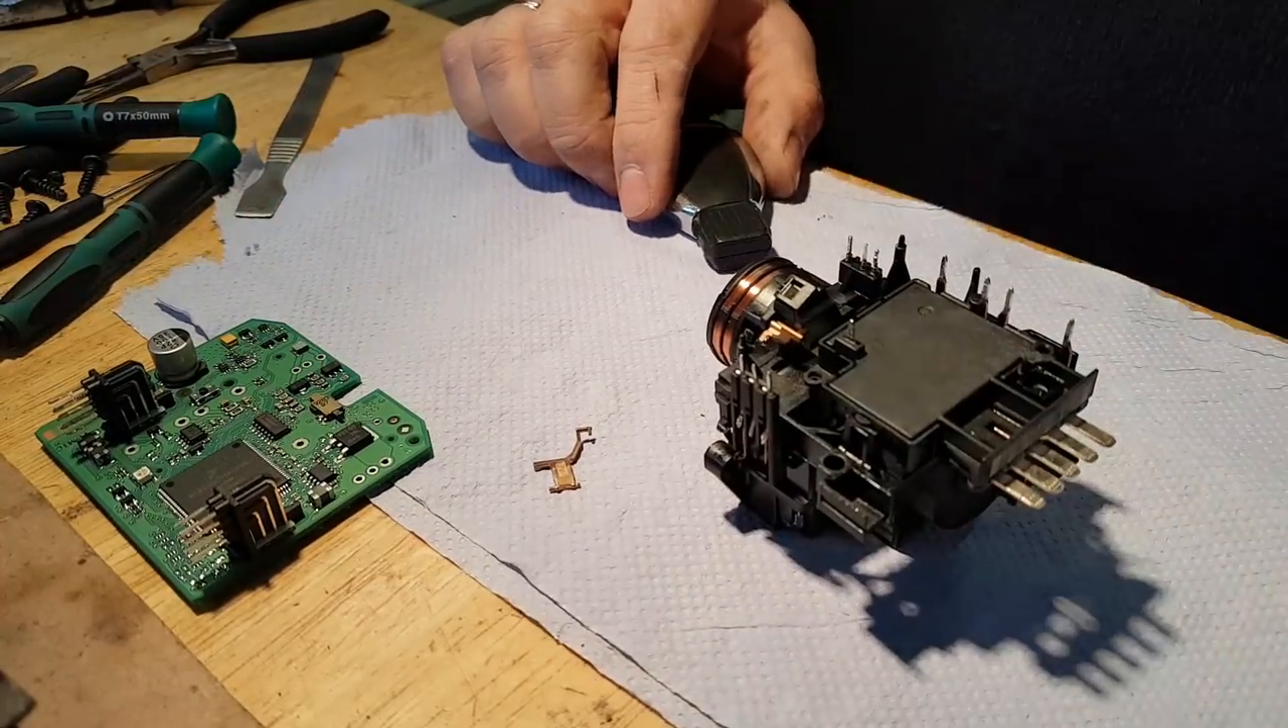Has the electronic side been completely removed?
Yes.